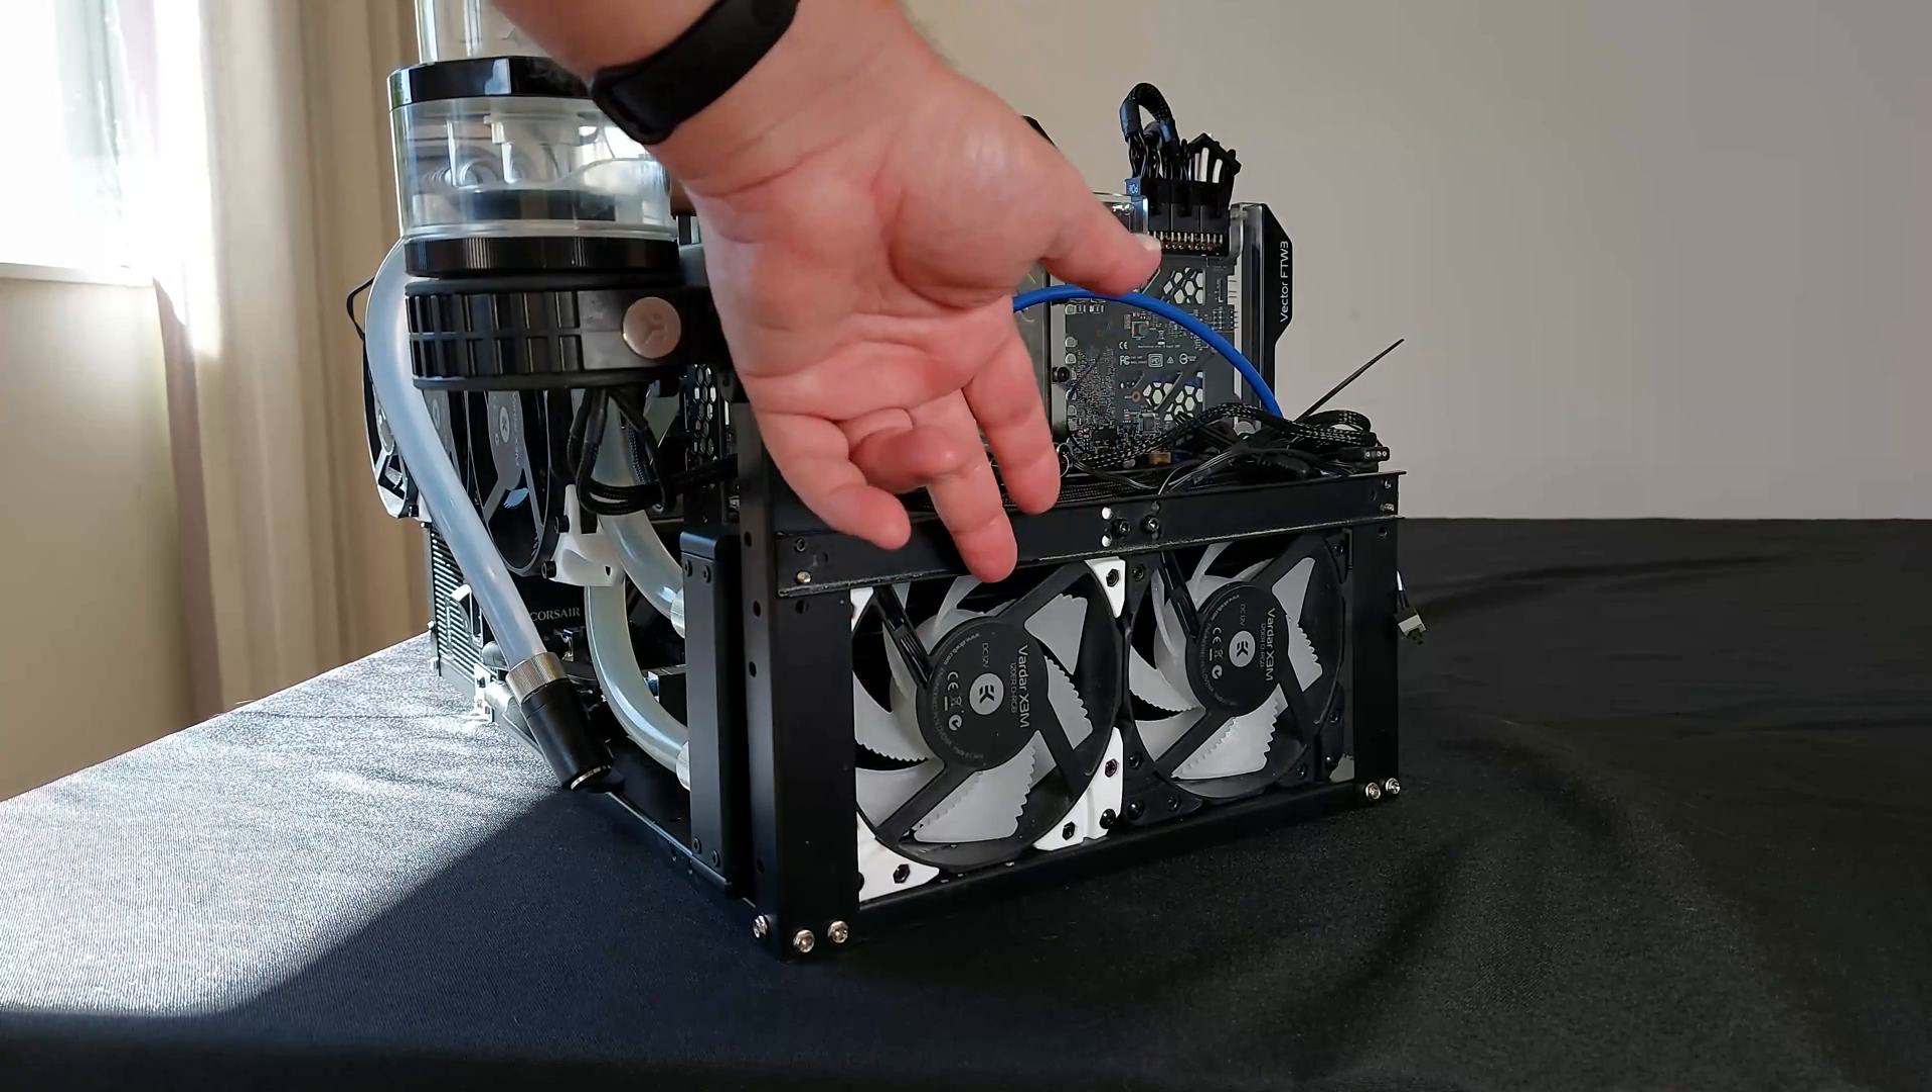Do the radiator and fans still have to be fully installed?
No.